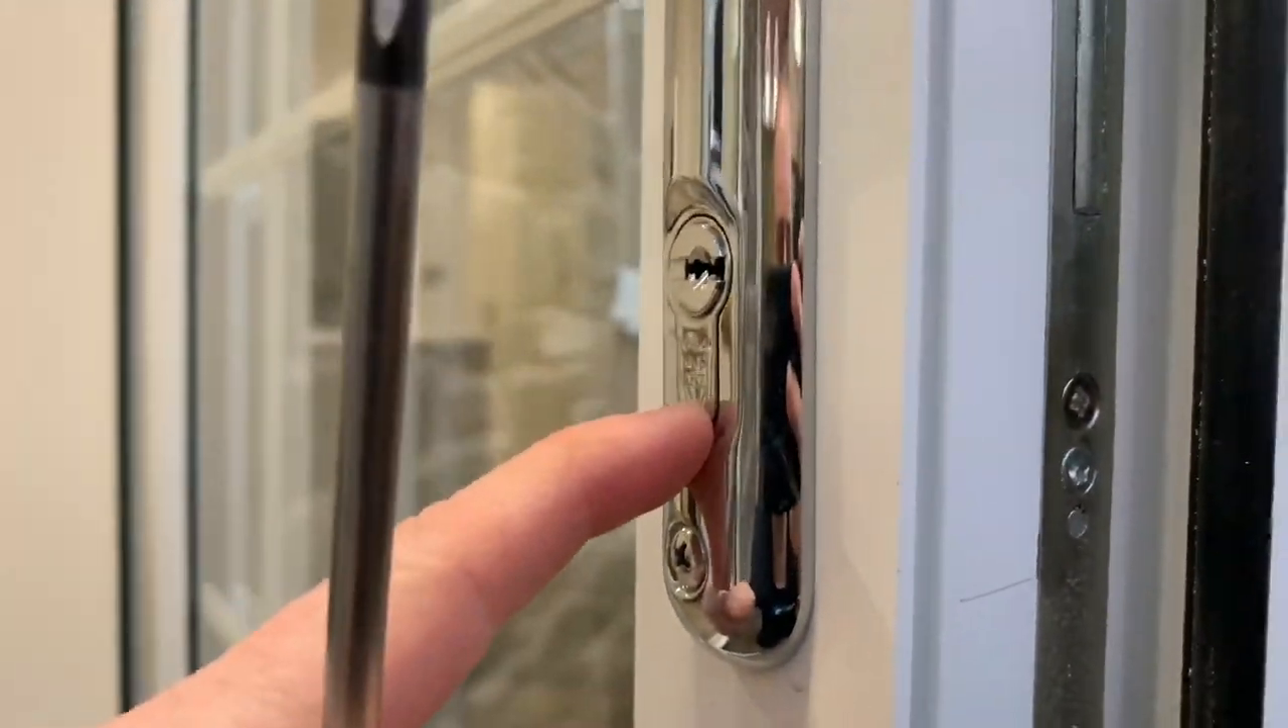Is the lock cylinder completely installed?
Yes.